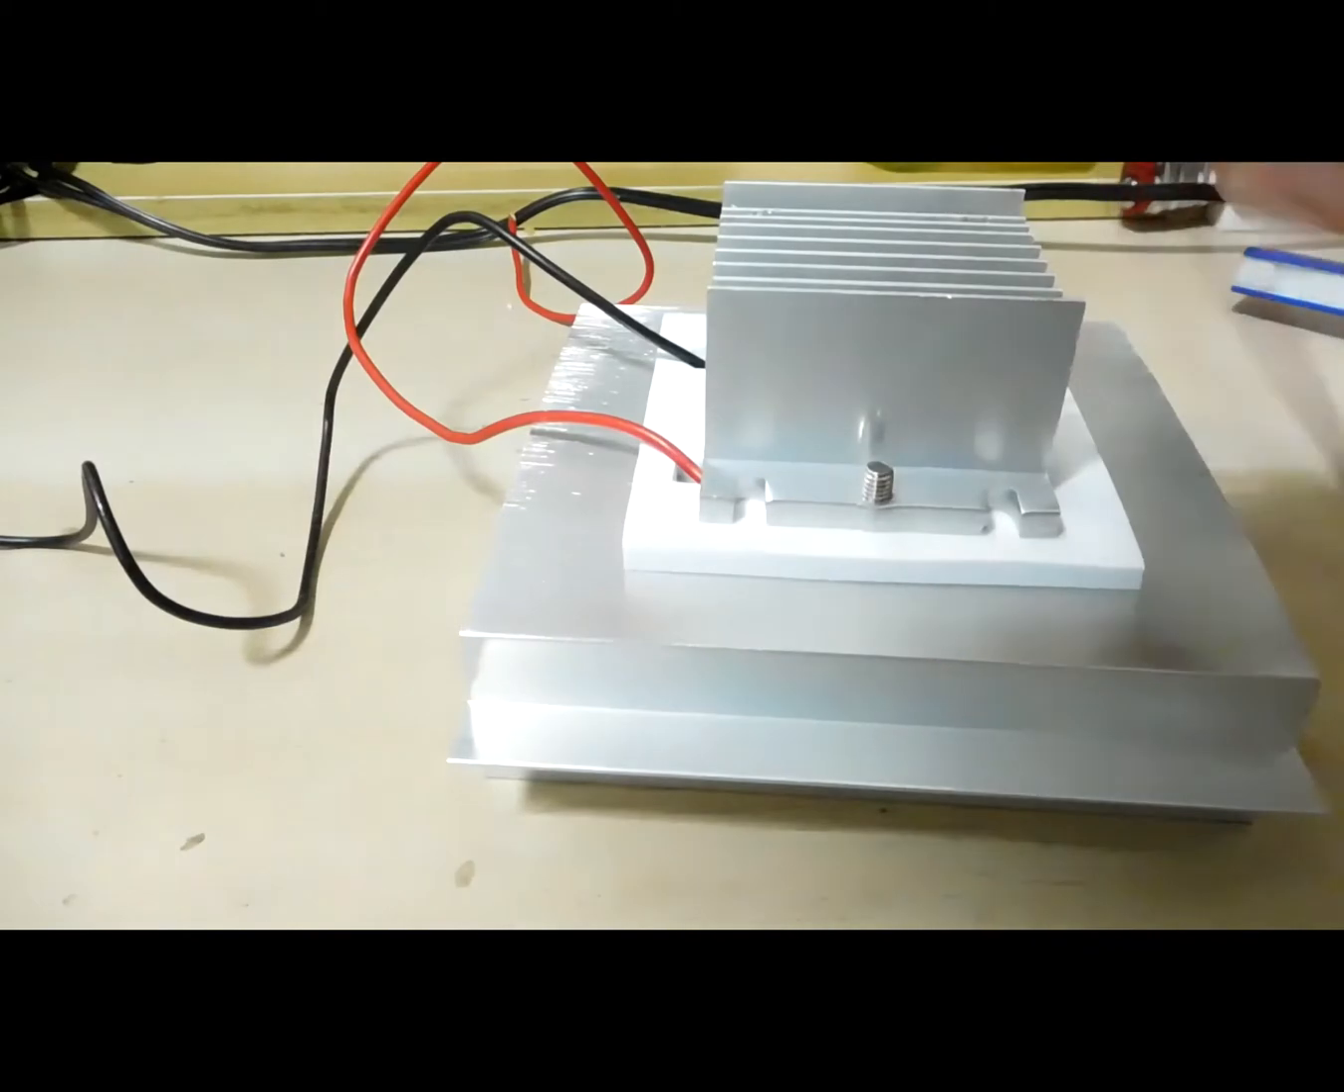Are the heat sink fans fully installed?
No.